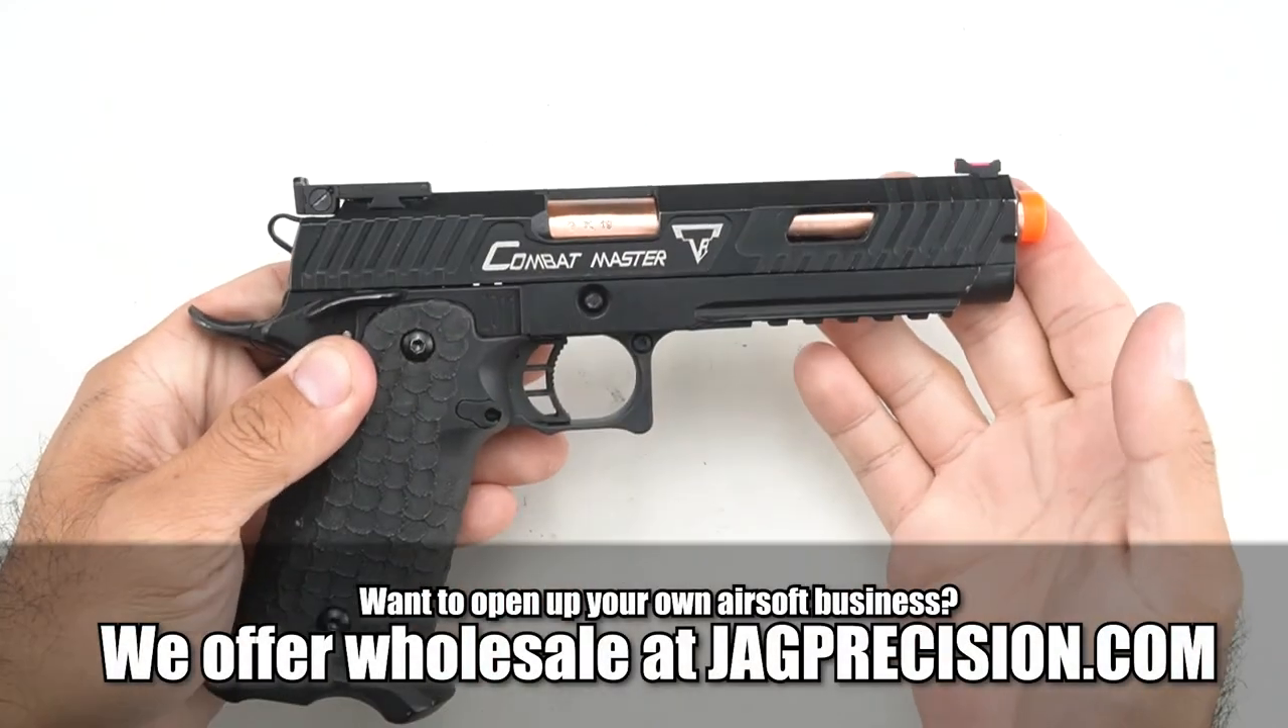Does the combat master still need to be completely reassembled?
No.